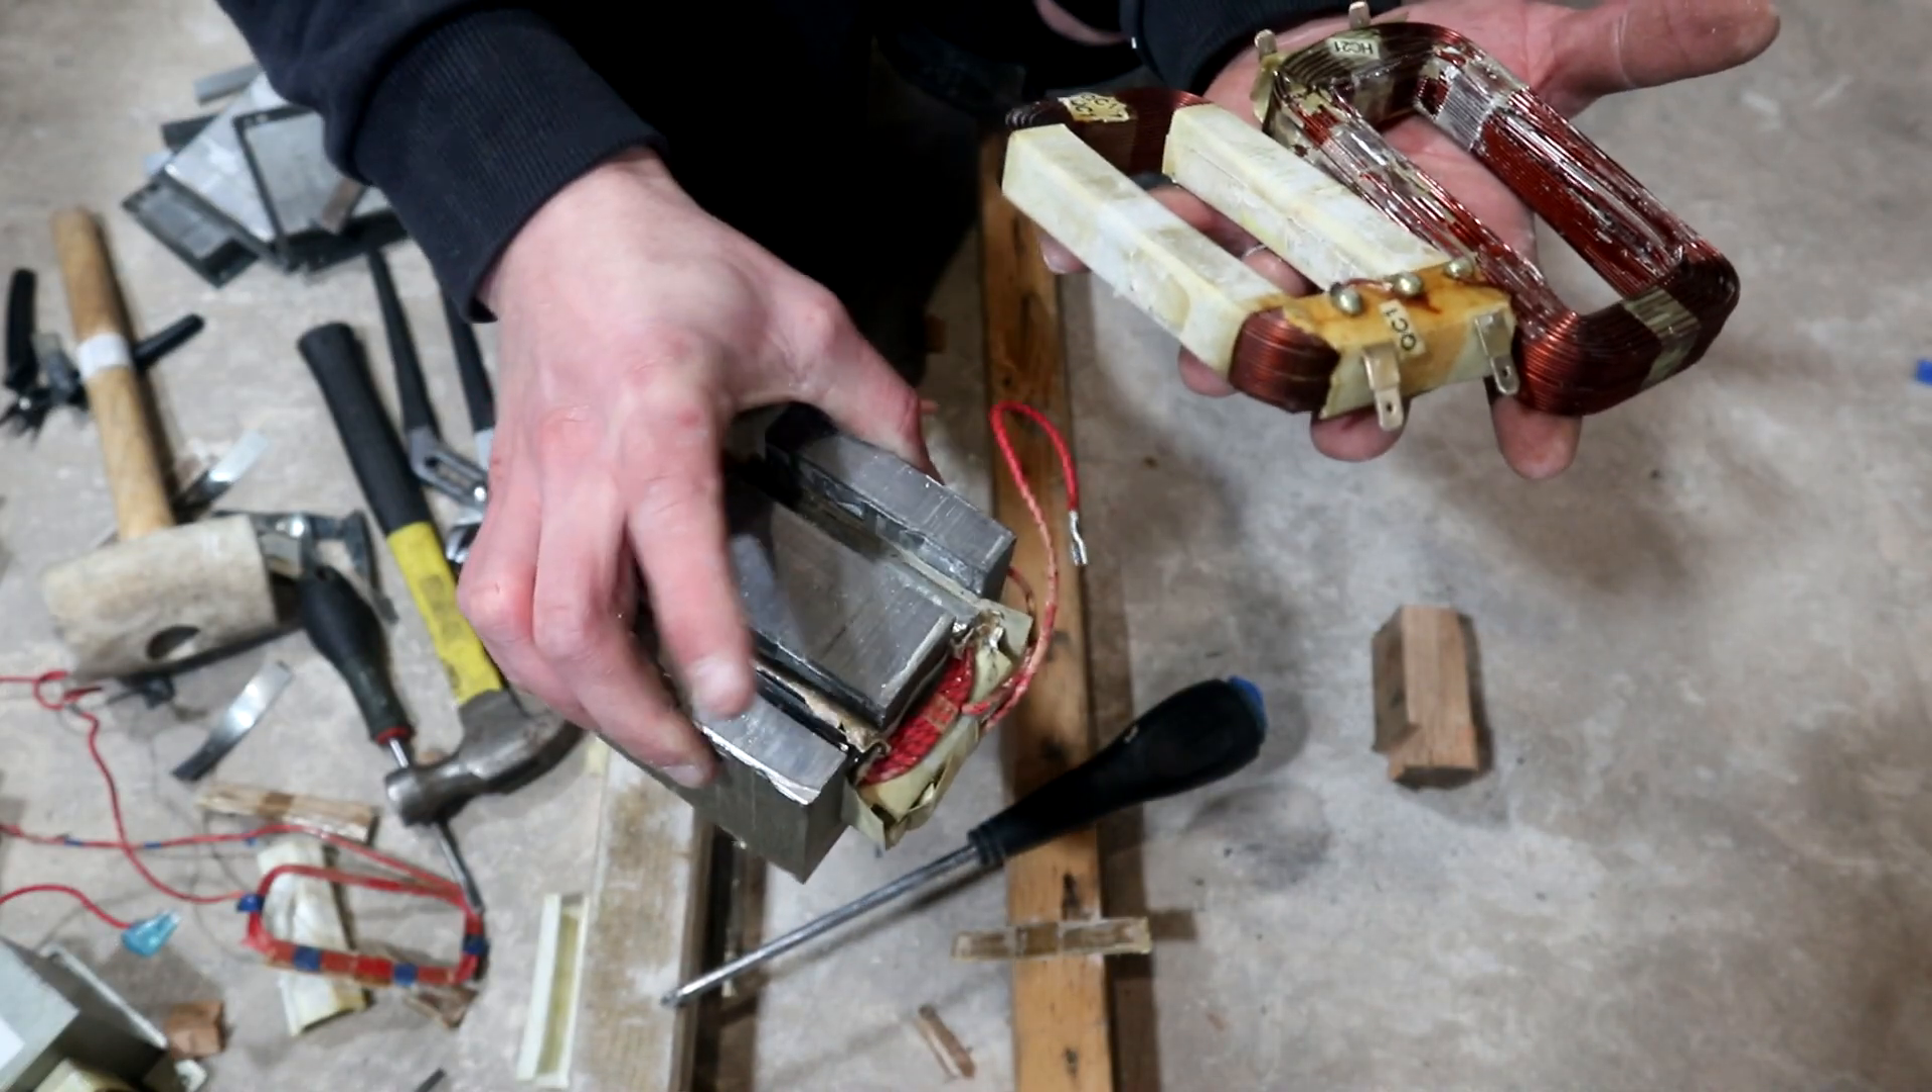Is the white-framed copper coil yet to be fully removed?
No.